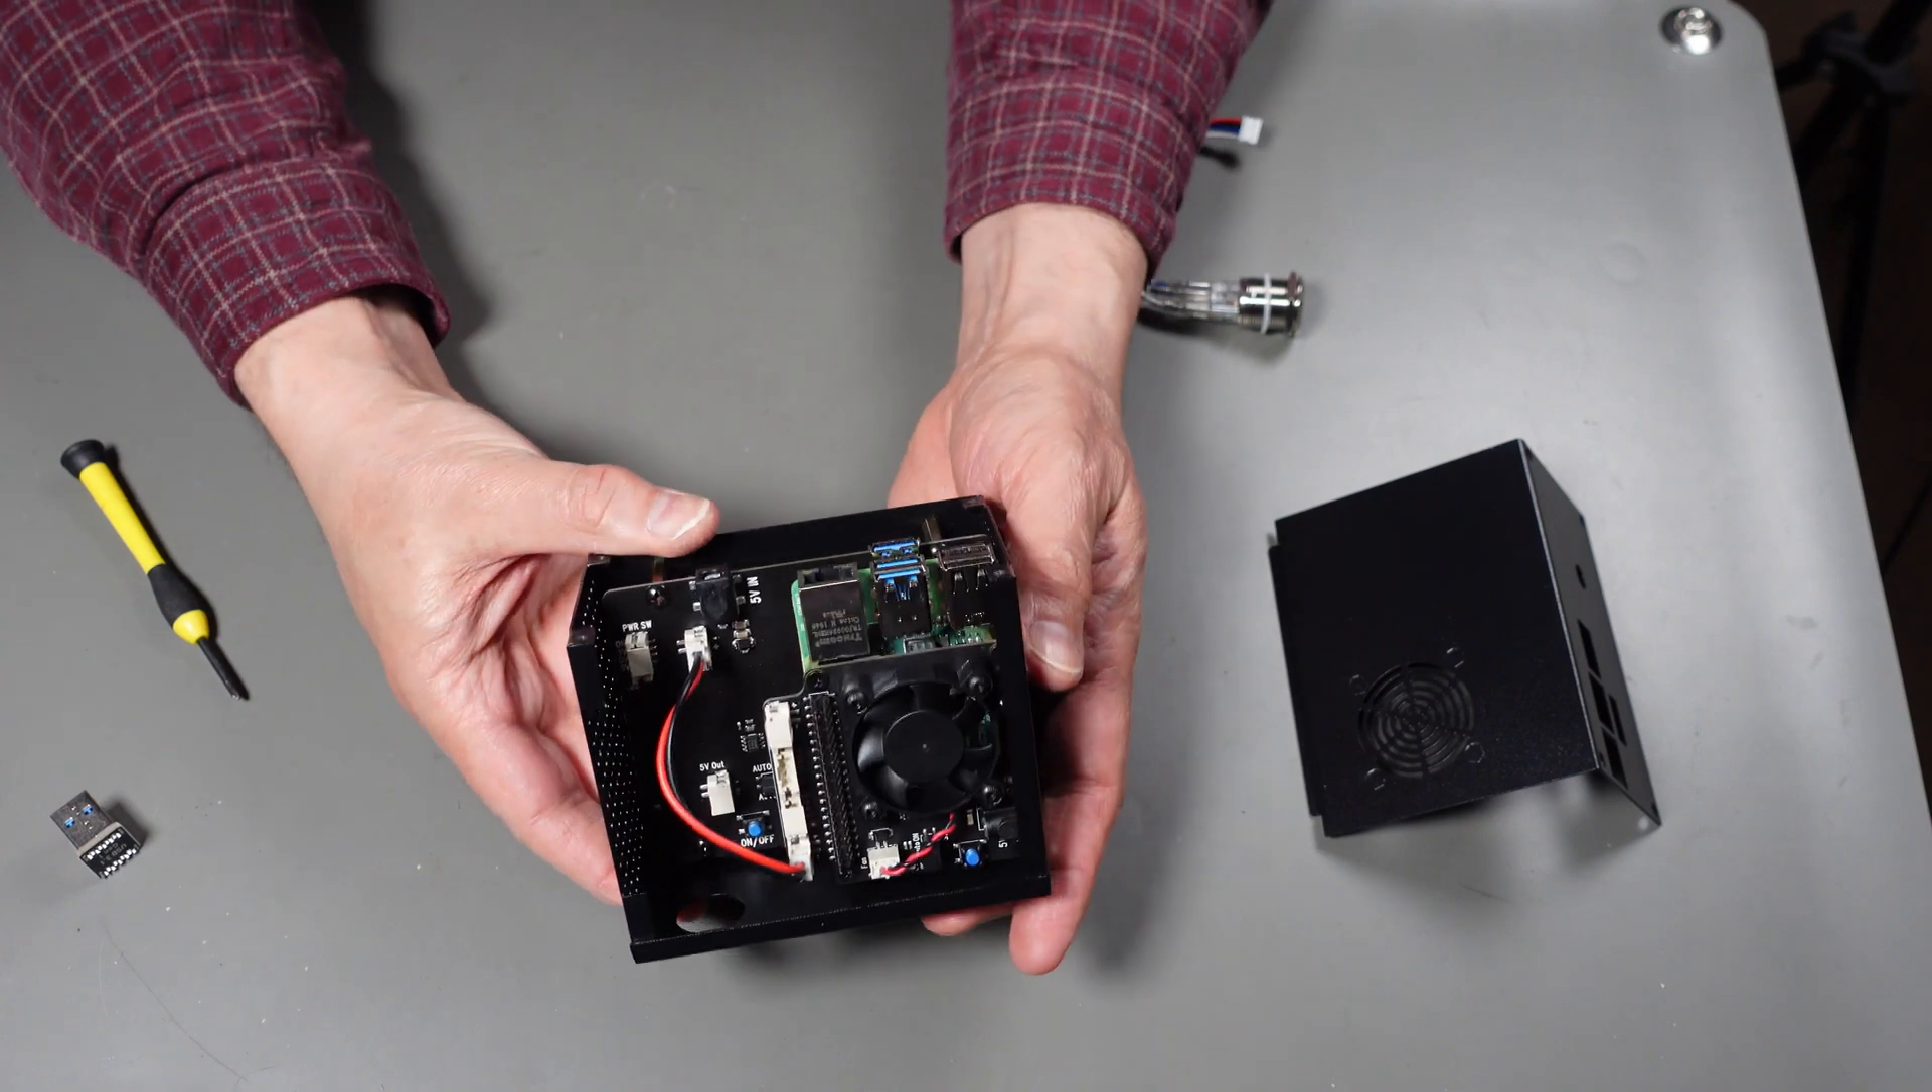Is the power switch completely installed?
No.